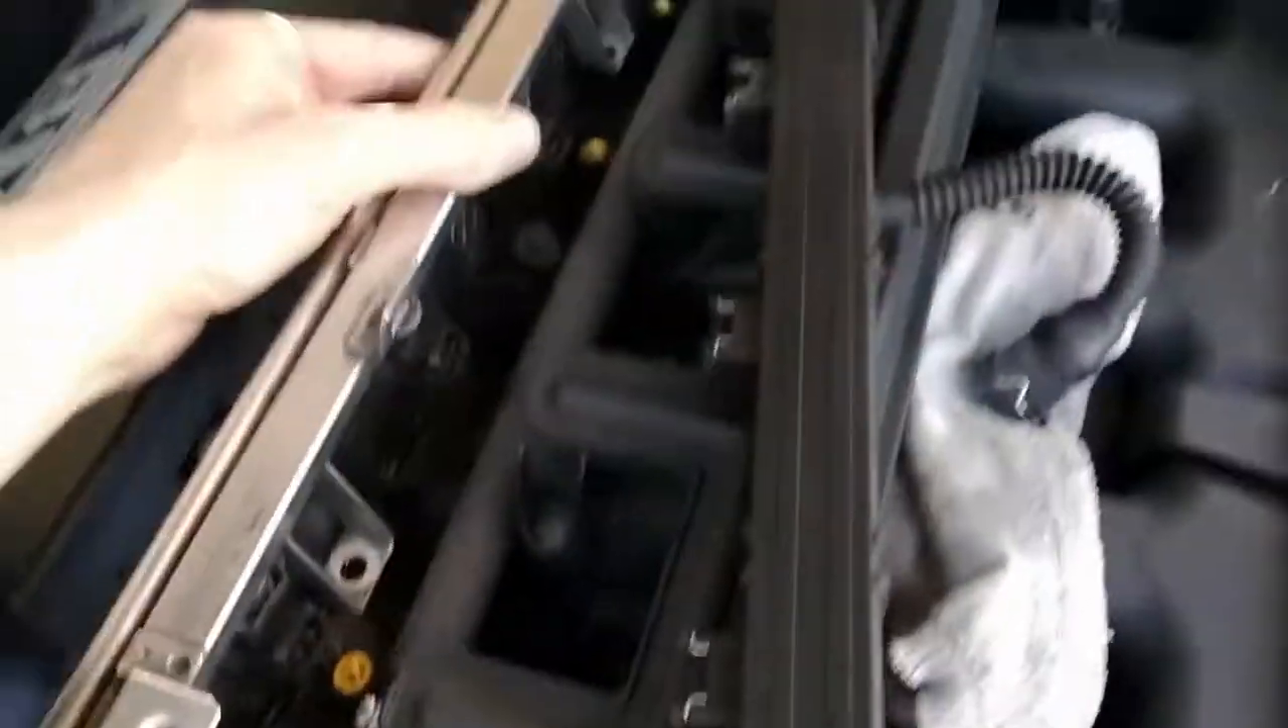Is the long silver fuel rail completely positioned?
No.